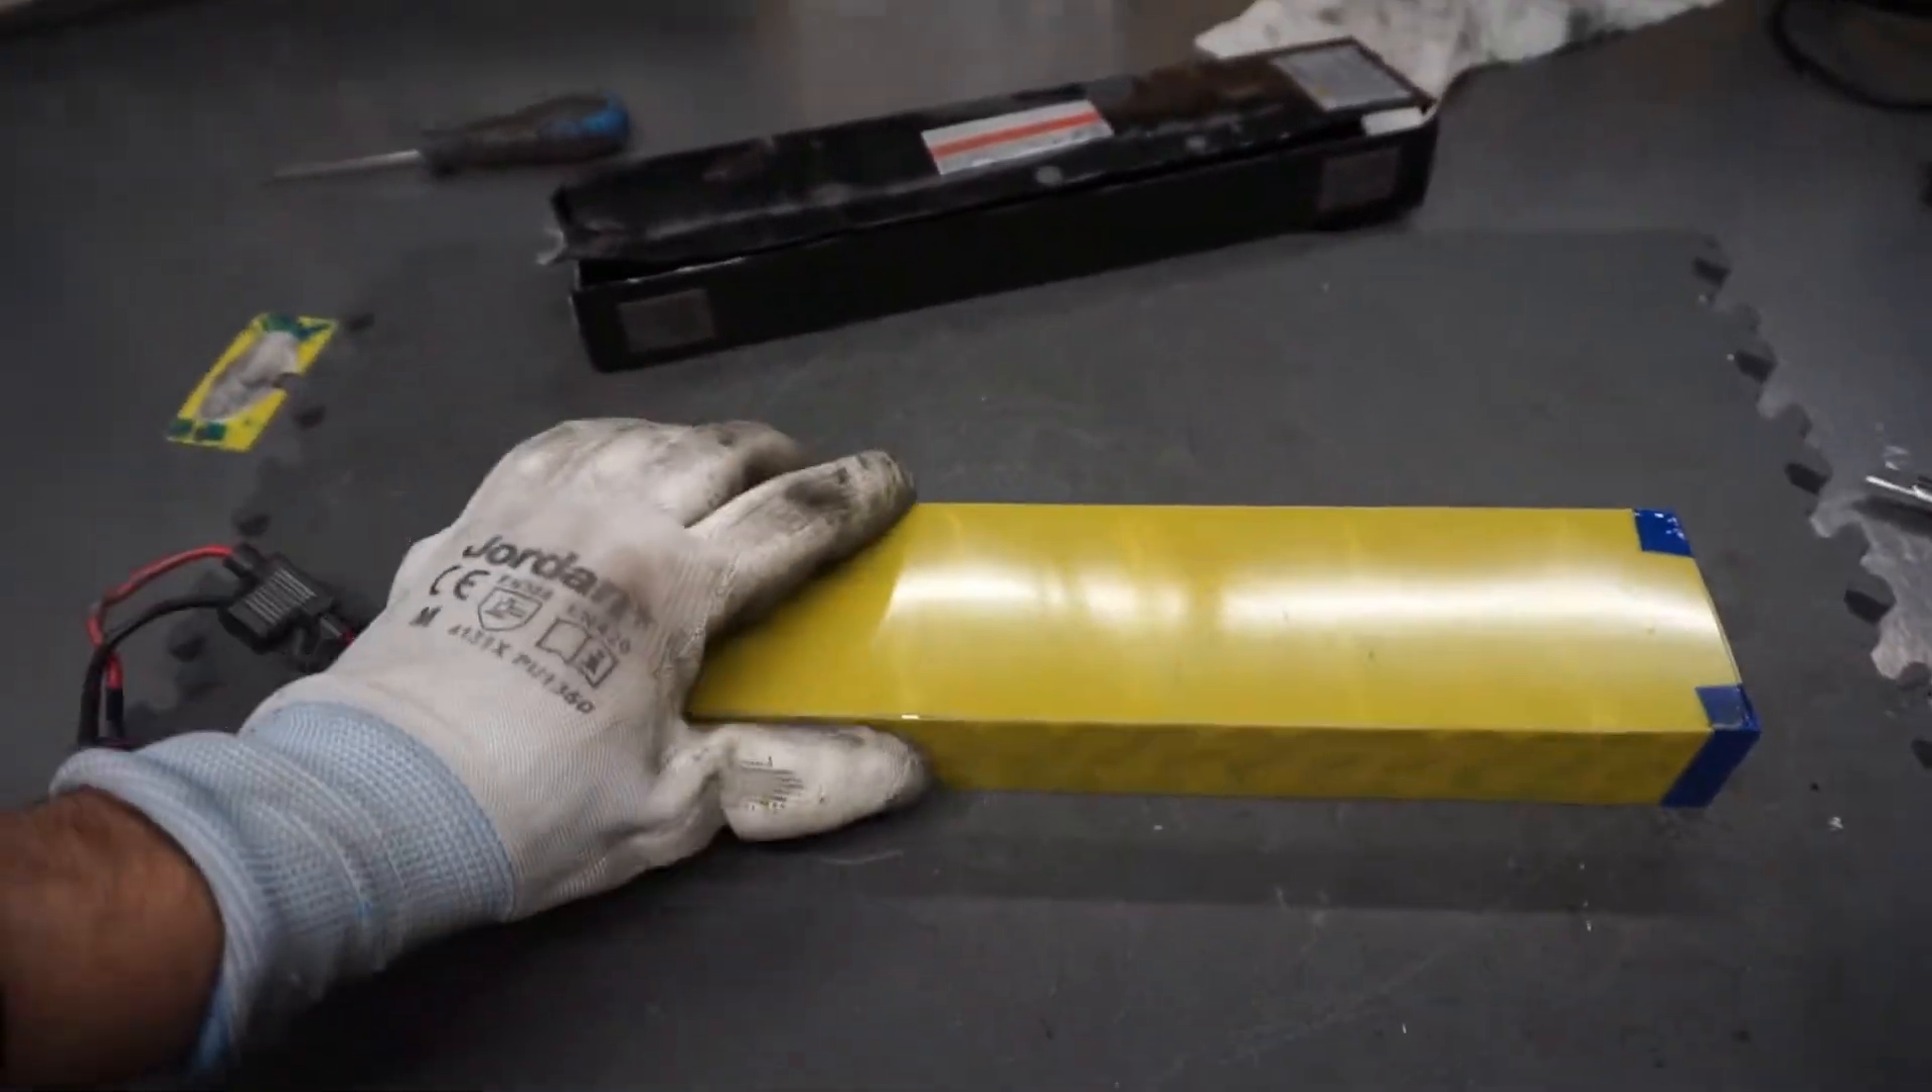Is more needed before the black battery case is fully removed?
No.